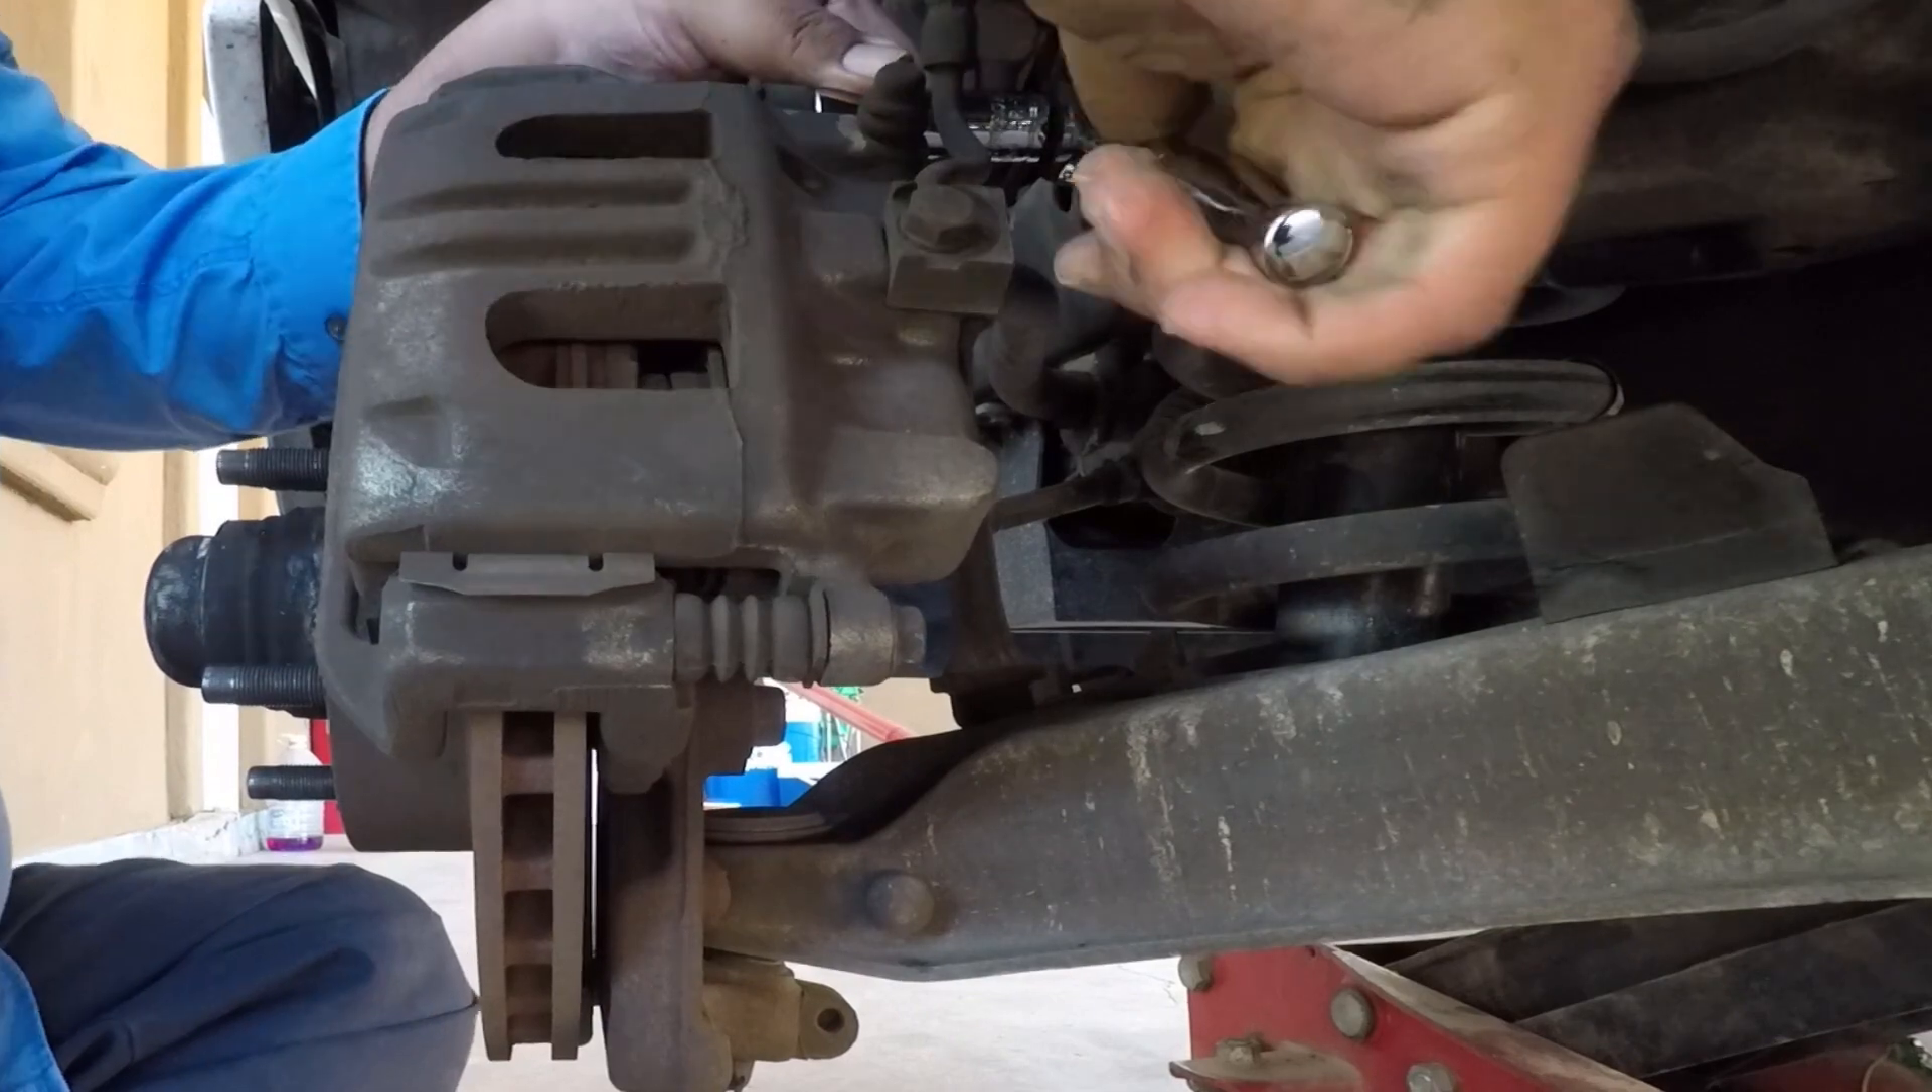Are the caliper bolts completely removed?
No.